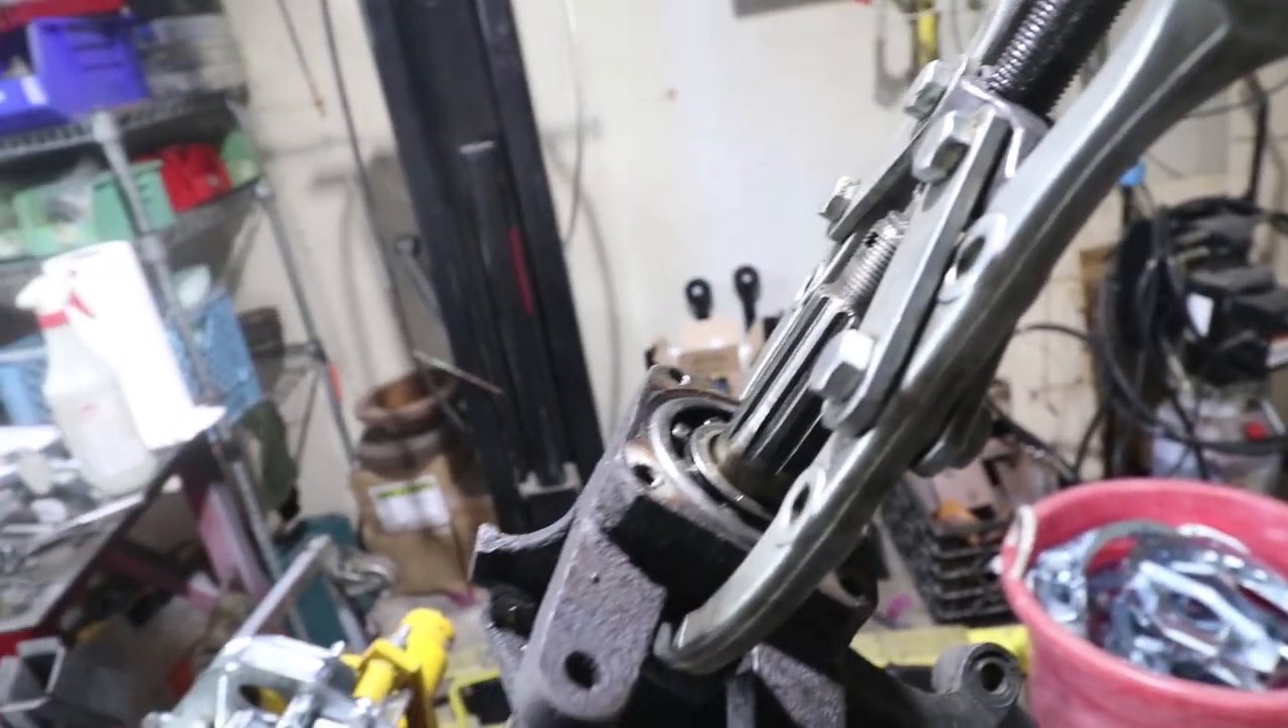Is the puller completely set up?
Yes.